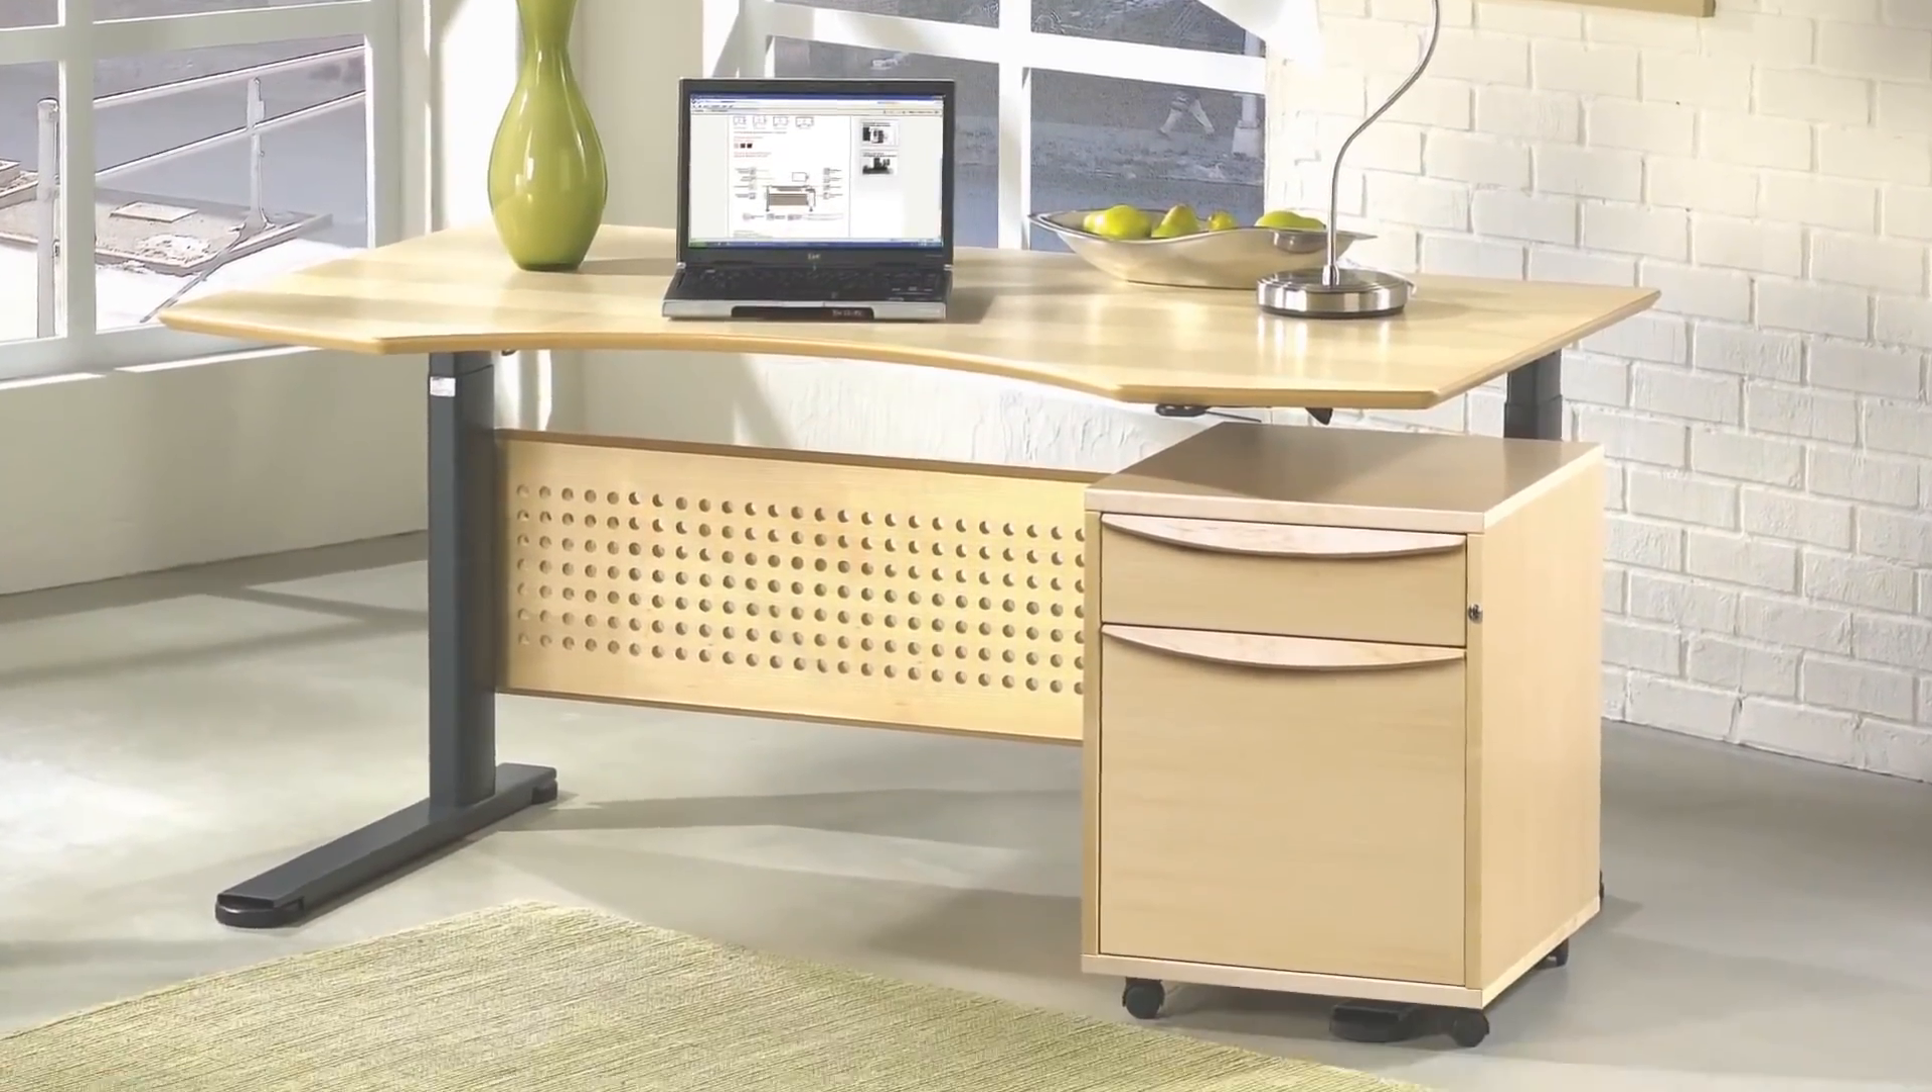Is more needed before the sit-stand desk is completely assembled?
No.